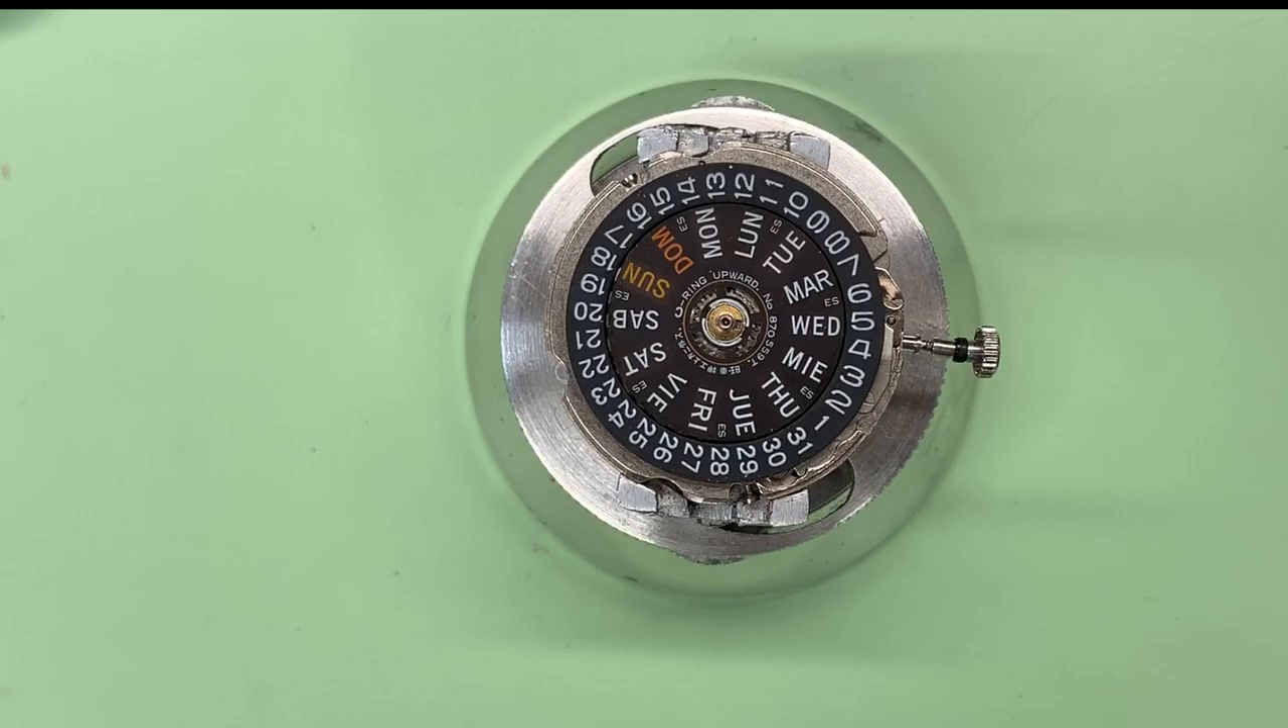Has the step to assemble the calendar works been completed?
Yes.